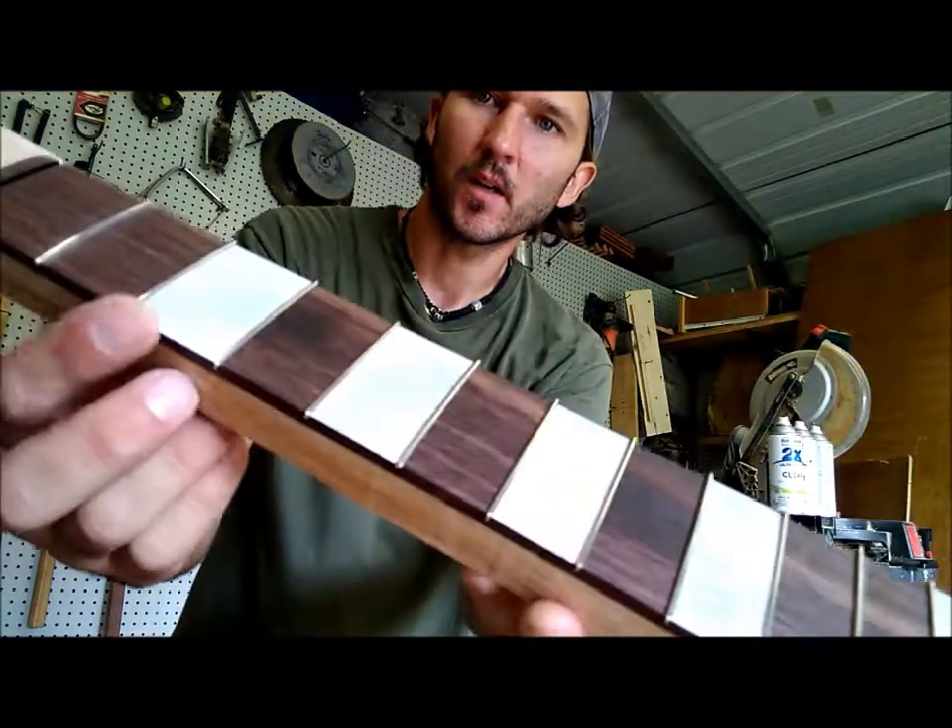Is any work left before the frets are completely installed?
No.